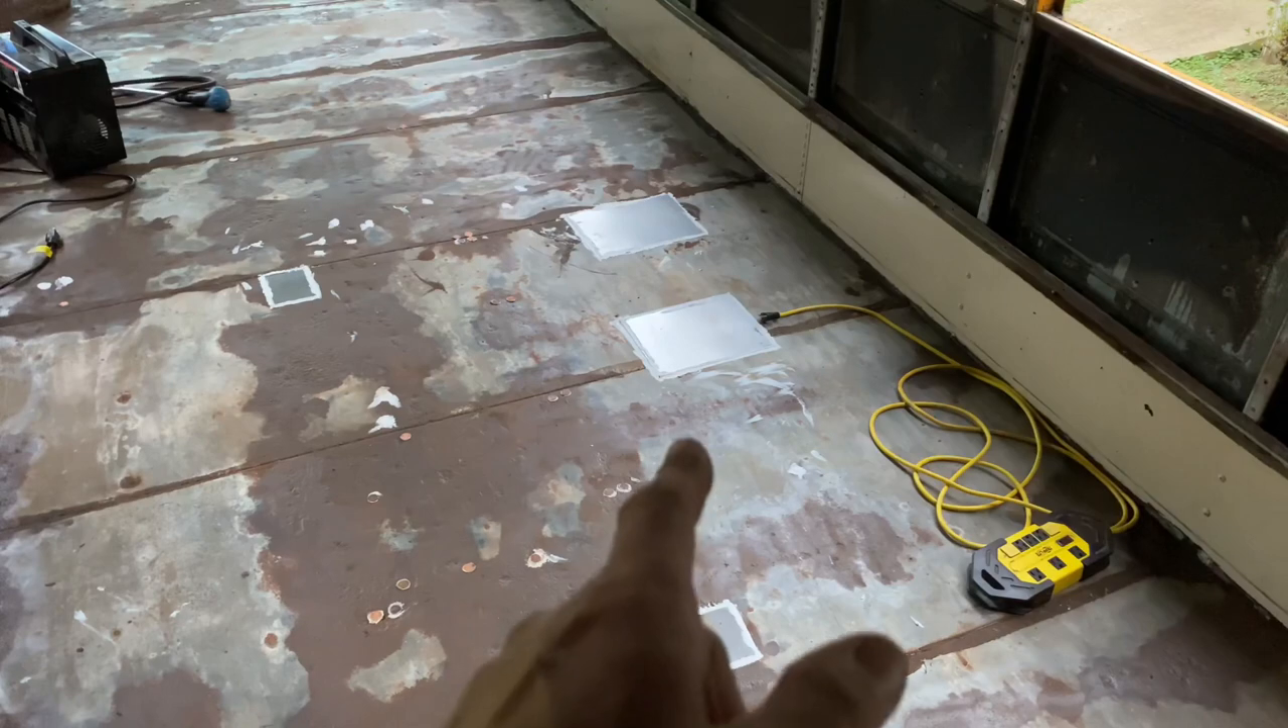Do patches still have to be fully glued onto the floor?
No.